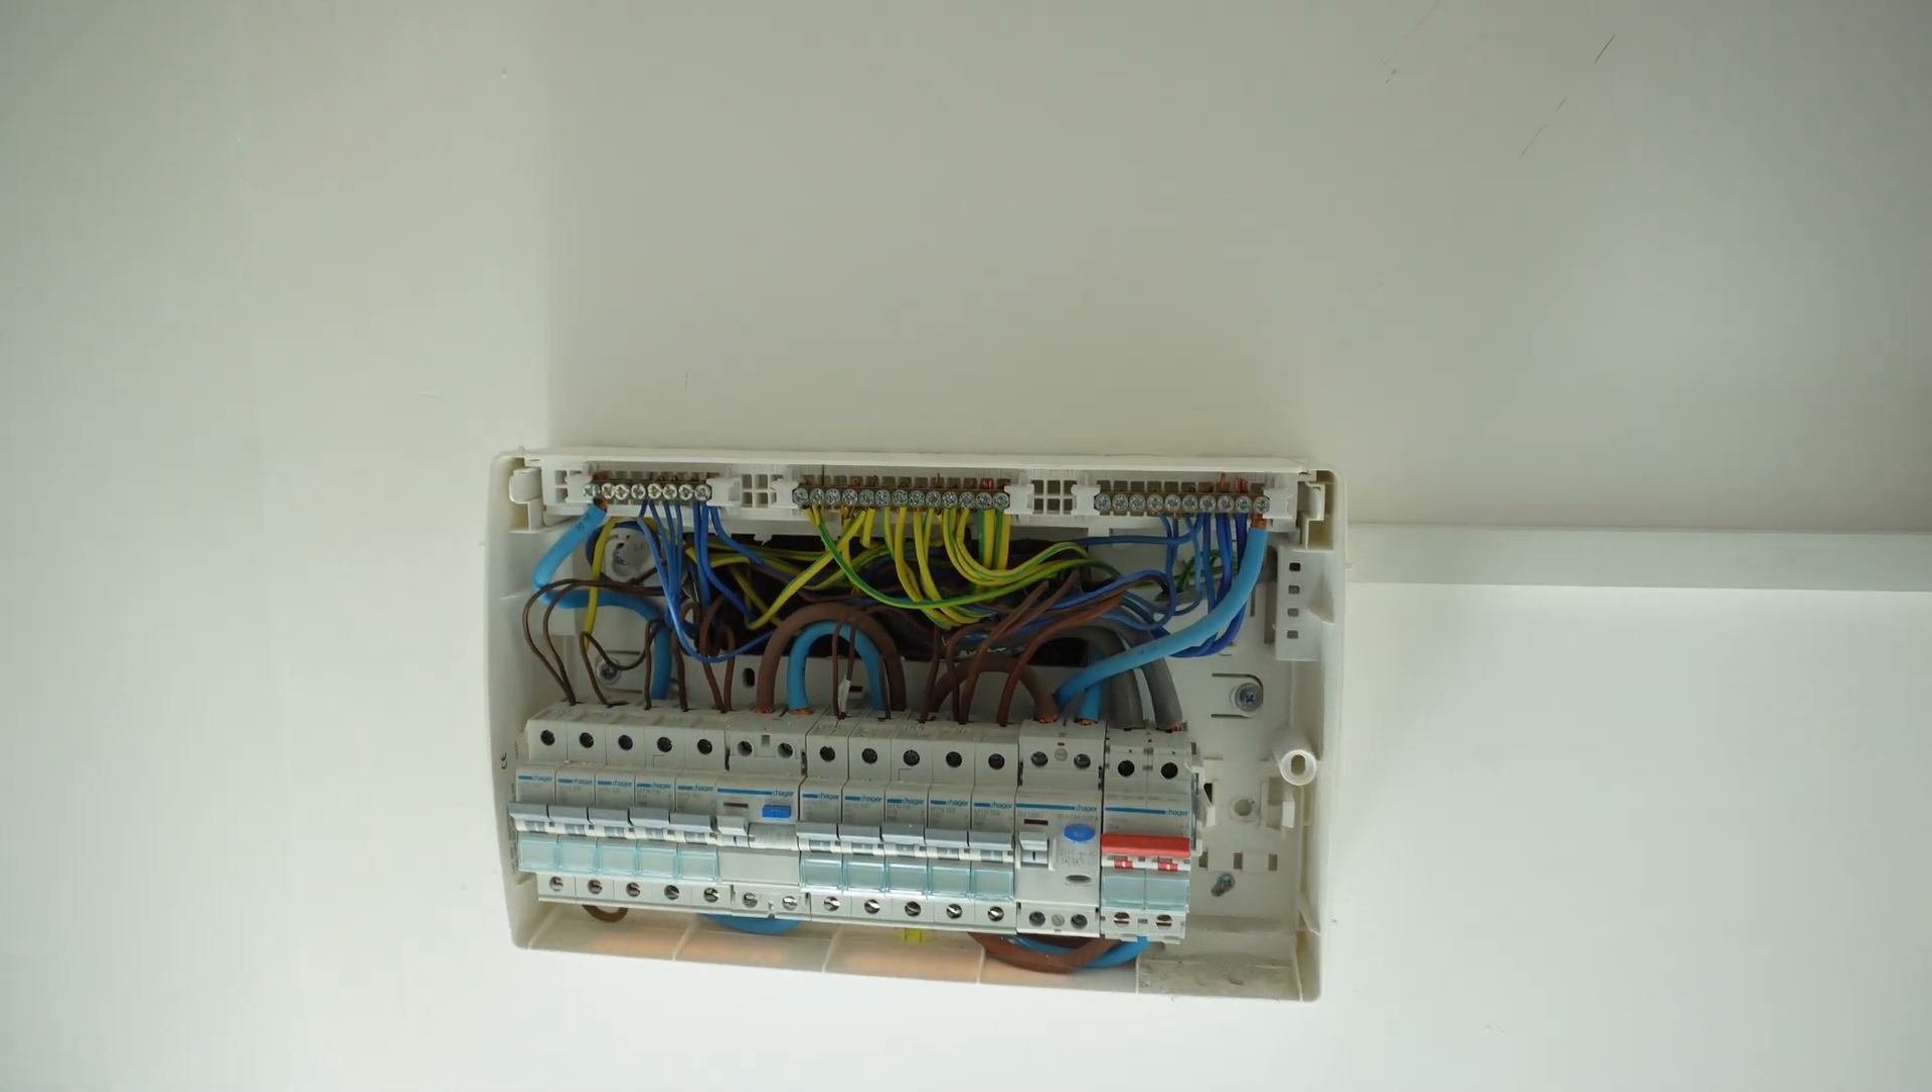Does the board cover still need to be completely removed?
No.